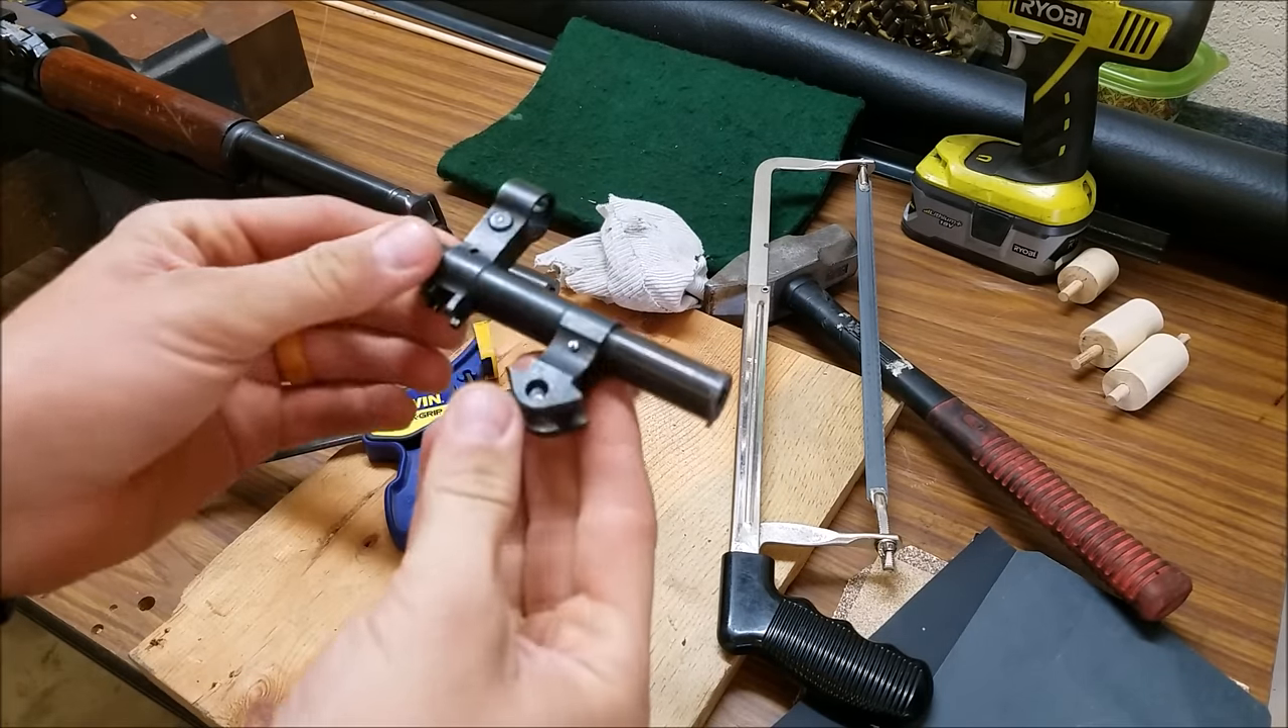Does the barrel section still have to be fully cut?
No.